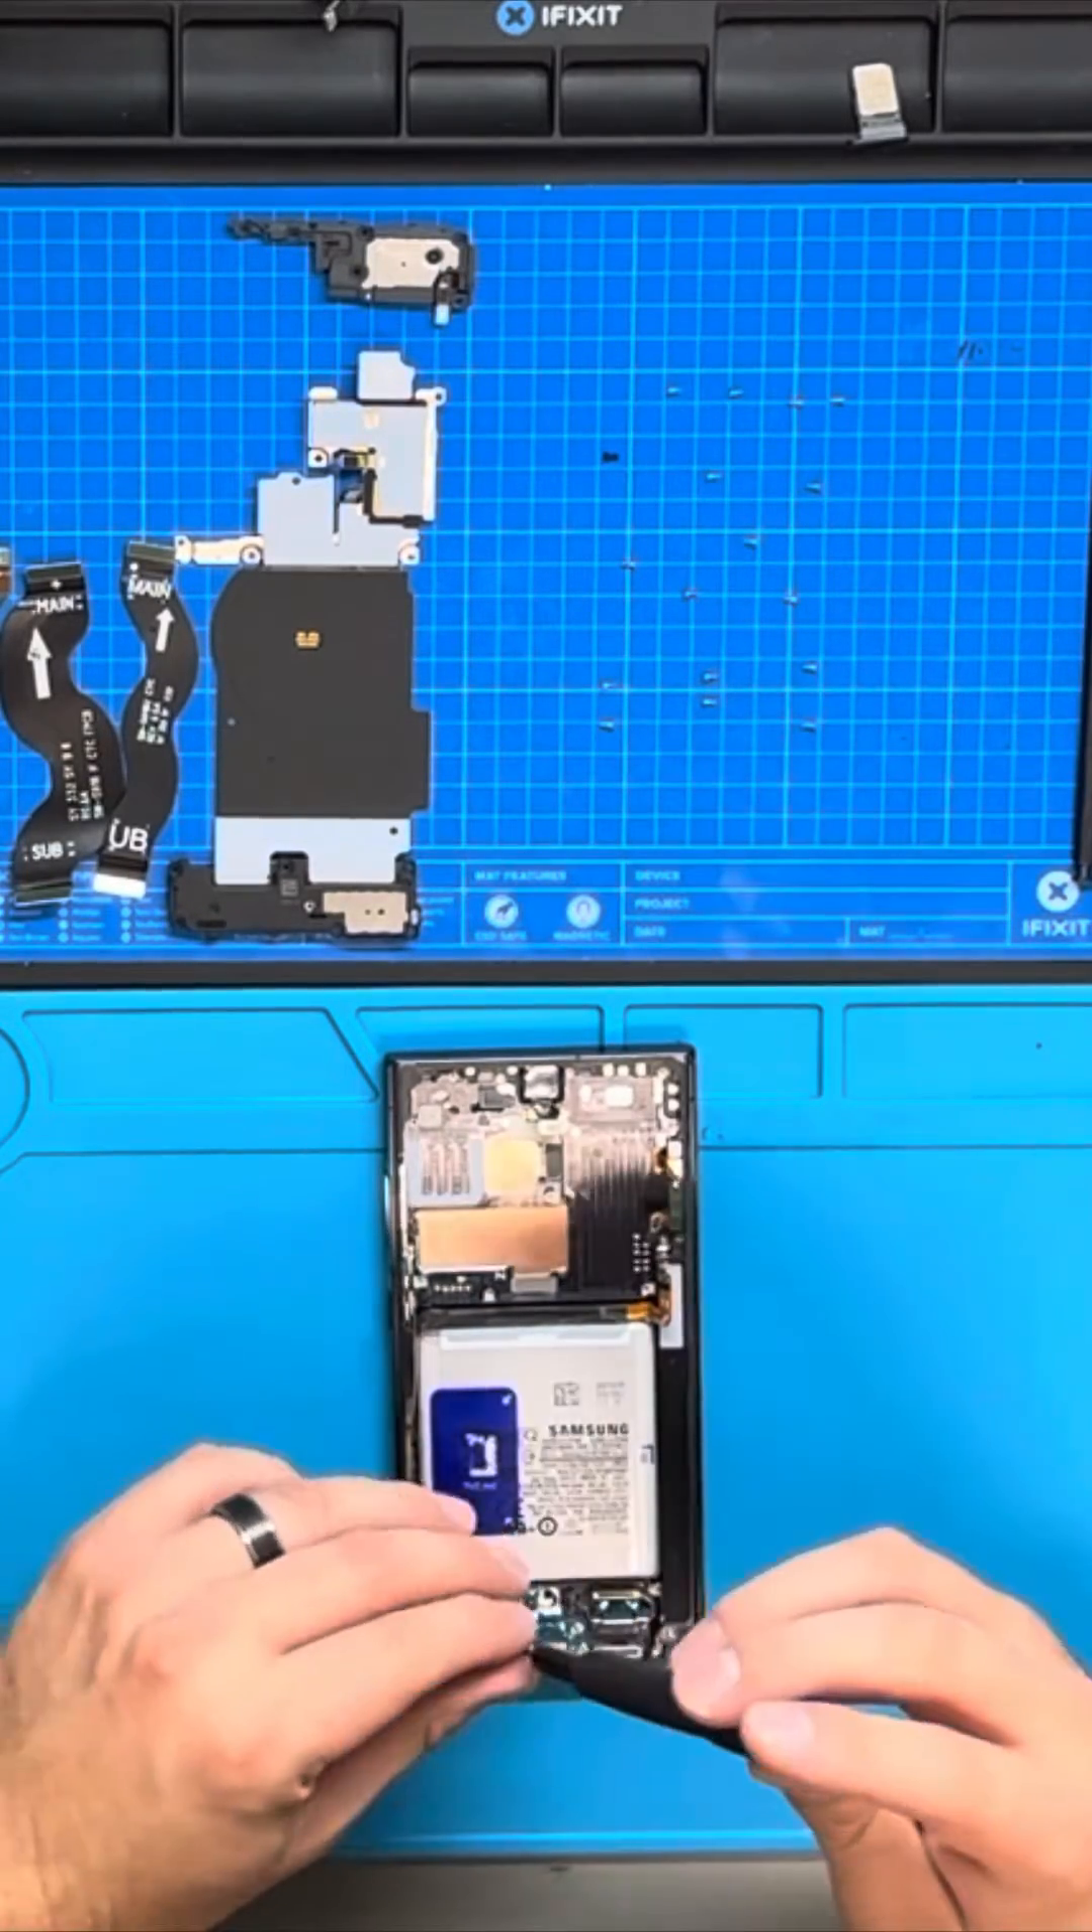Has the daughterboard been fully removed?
No.